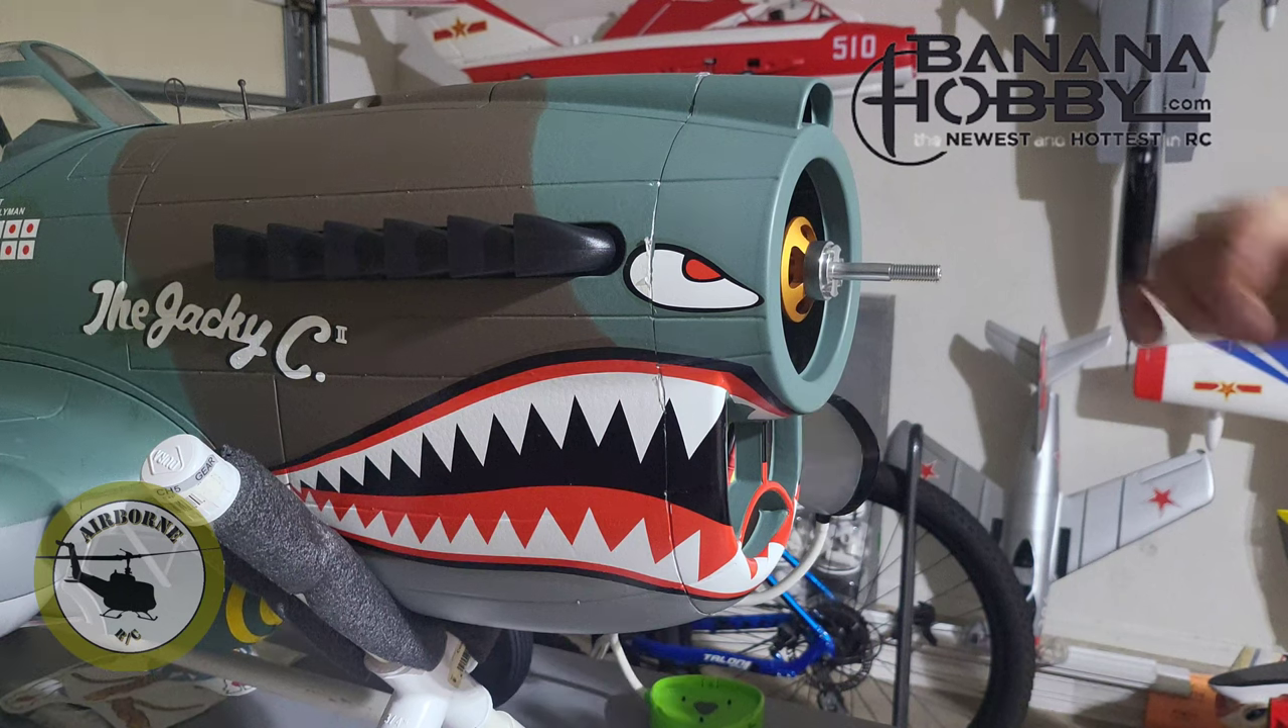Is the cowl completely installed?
Yes.